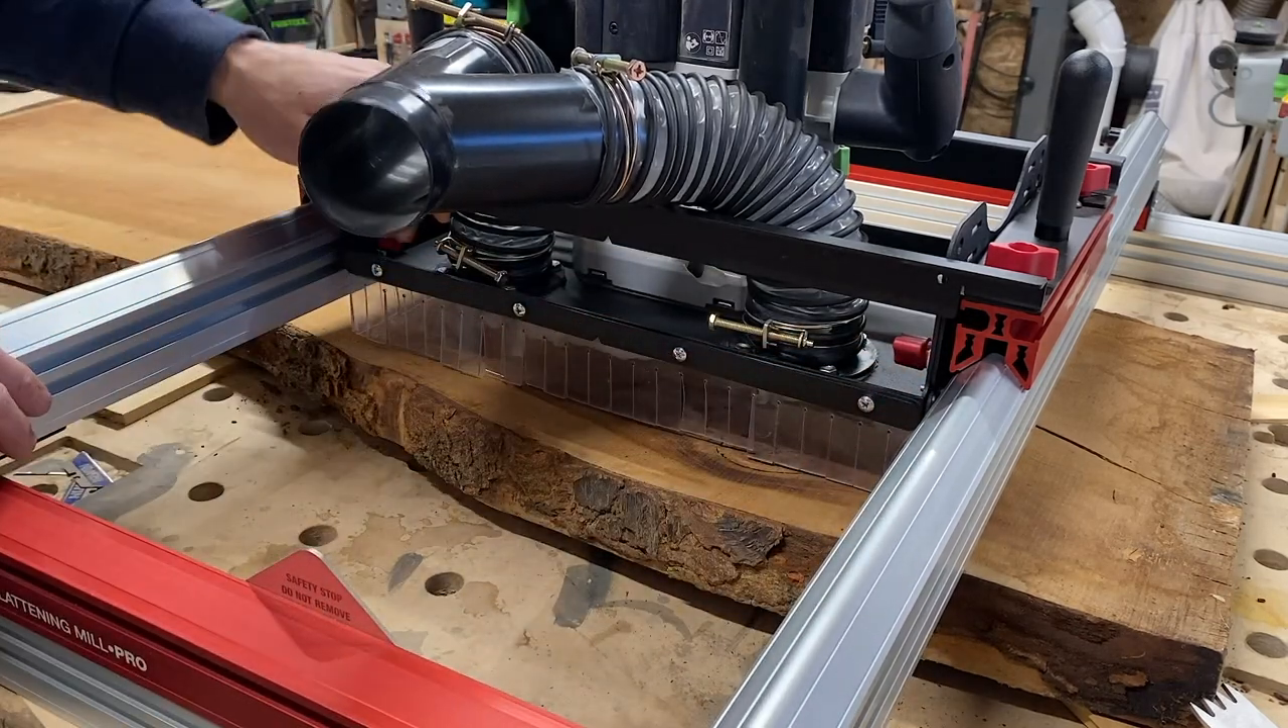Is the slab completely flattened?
No.